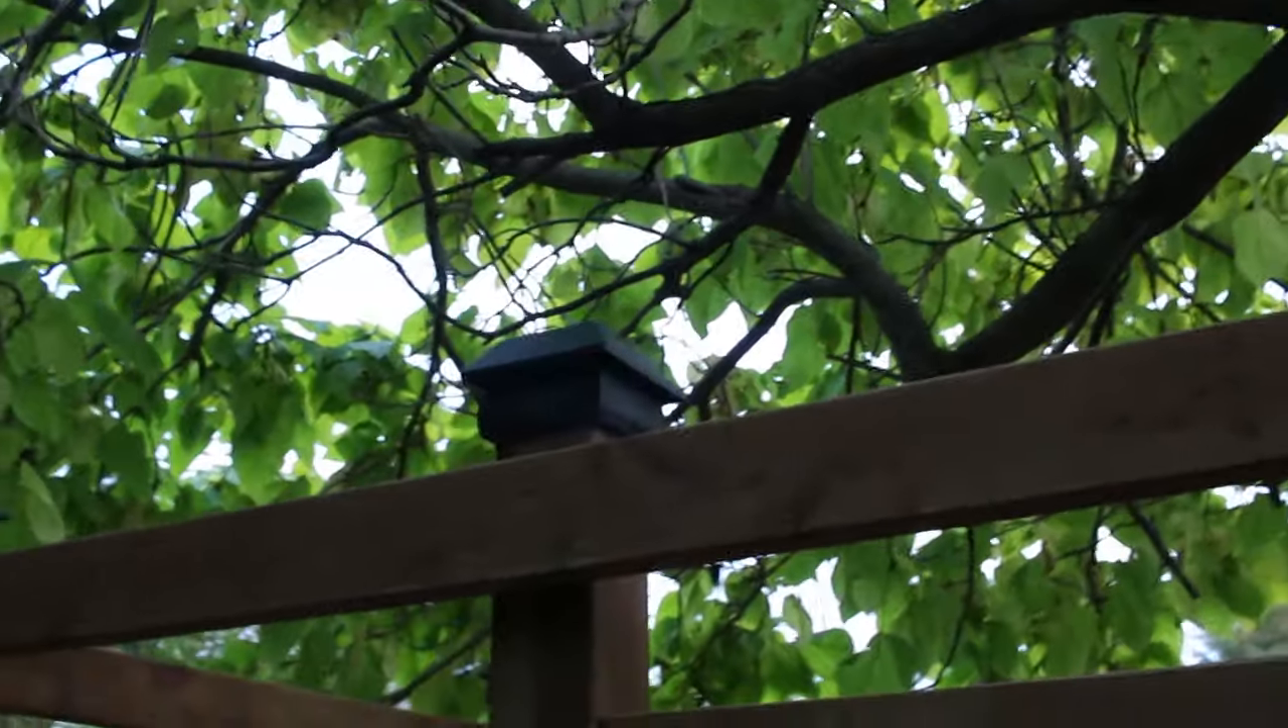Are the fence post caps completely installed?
Yes.